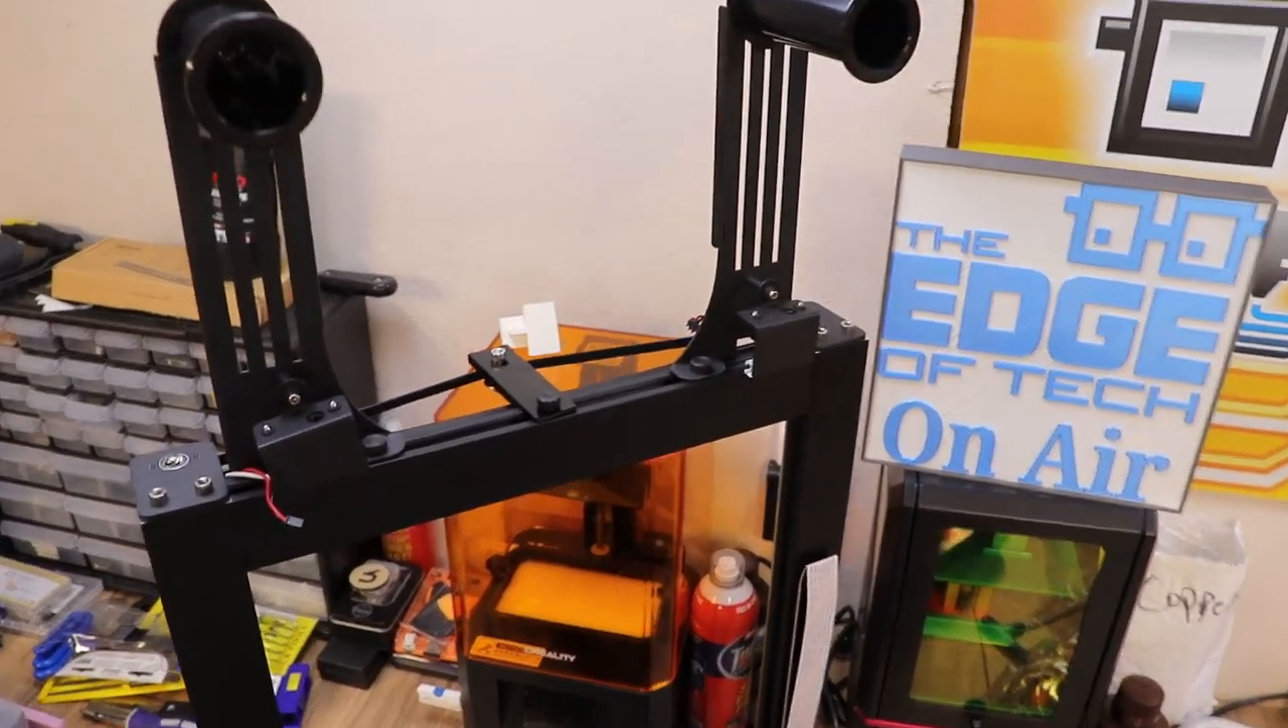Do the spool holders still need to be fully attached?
No.